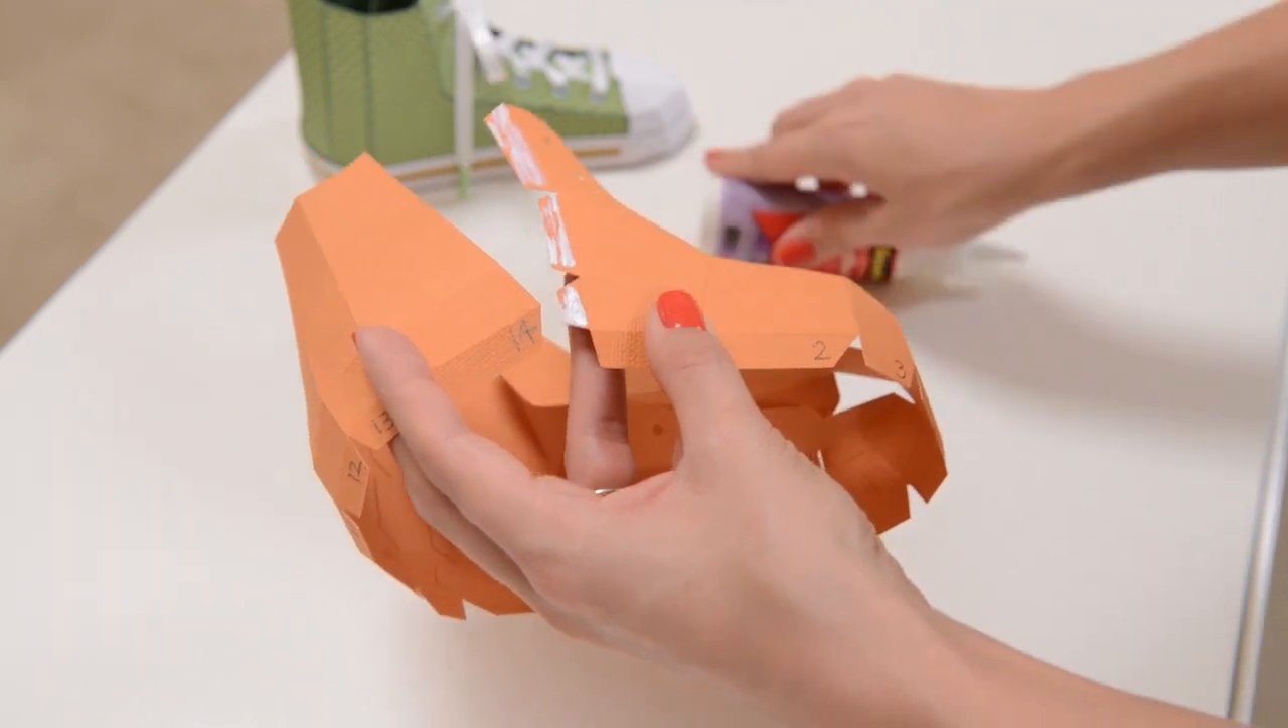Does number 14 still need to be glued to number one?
Yes.